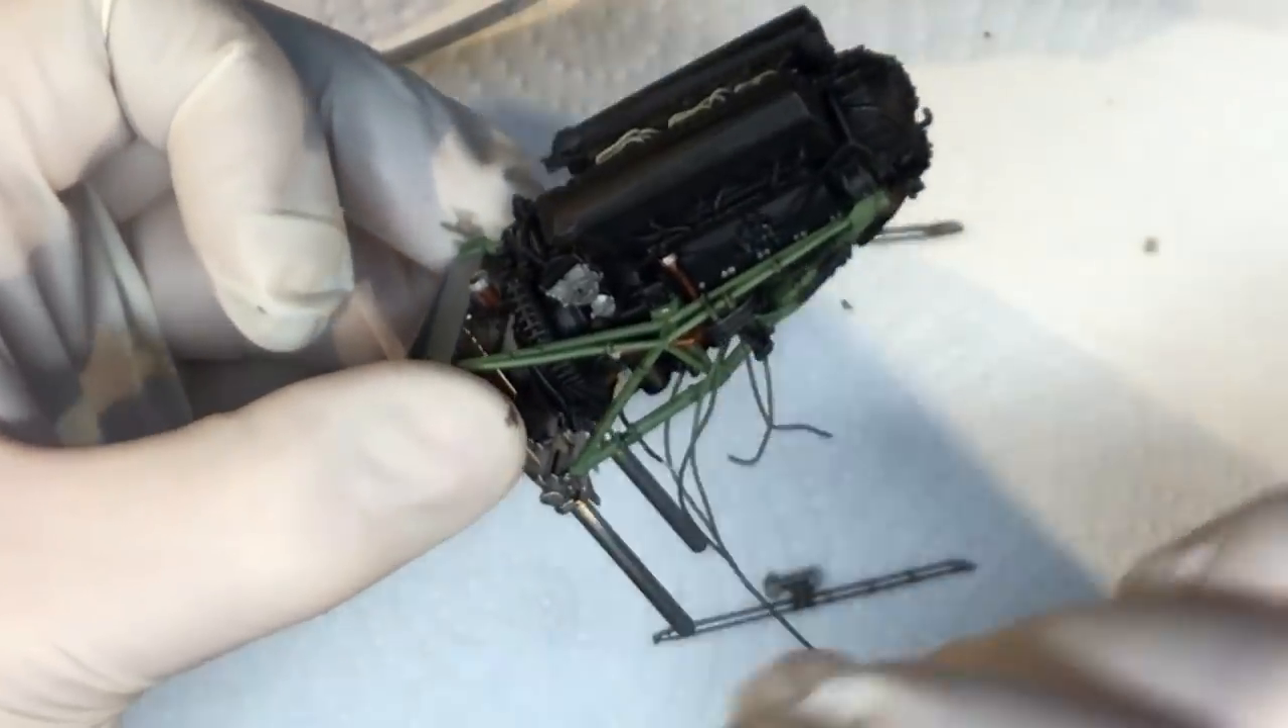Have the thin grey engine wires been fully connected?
No.